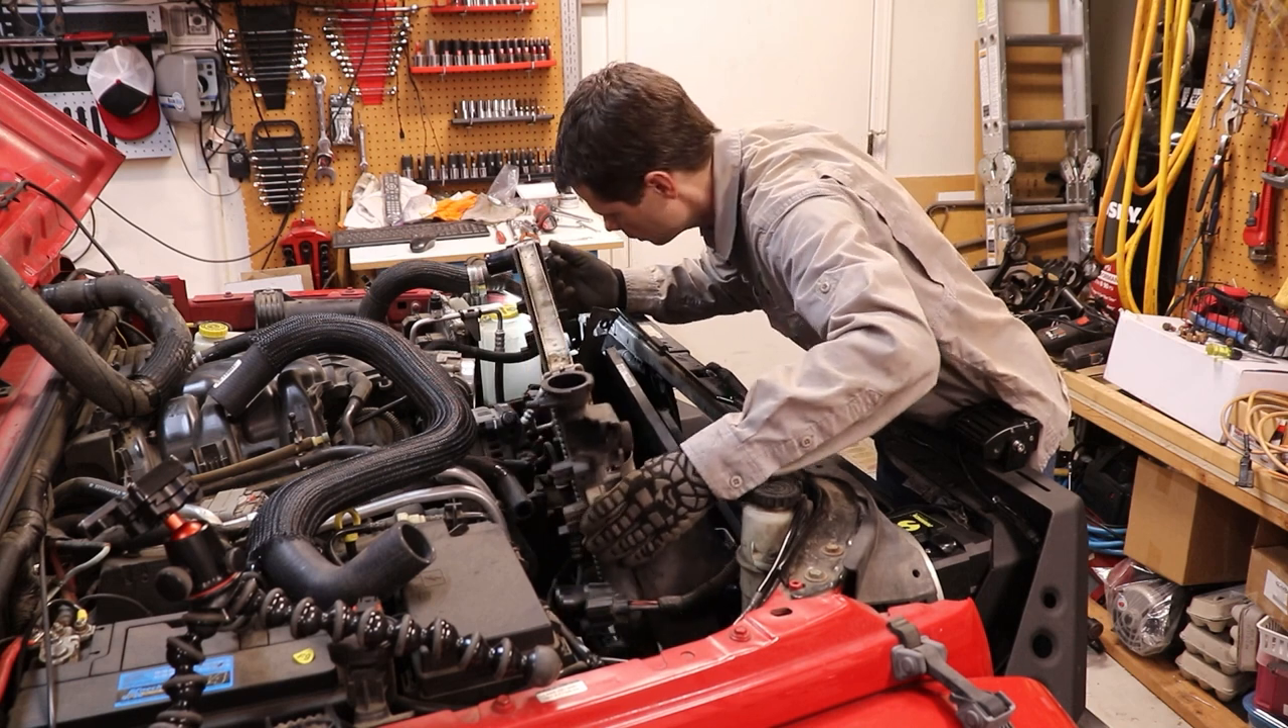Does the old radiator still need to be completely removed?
Yes.